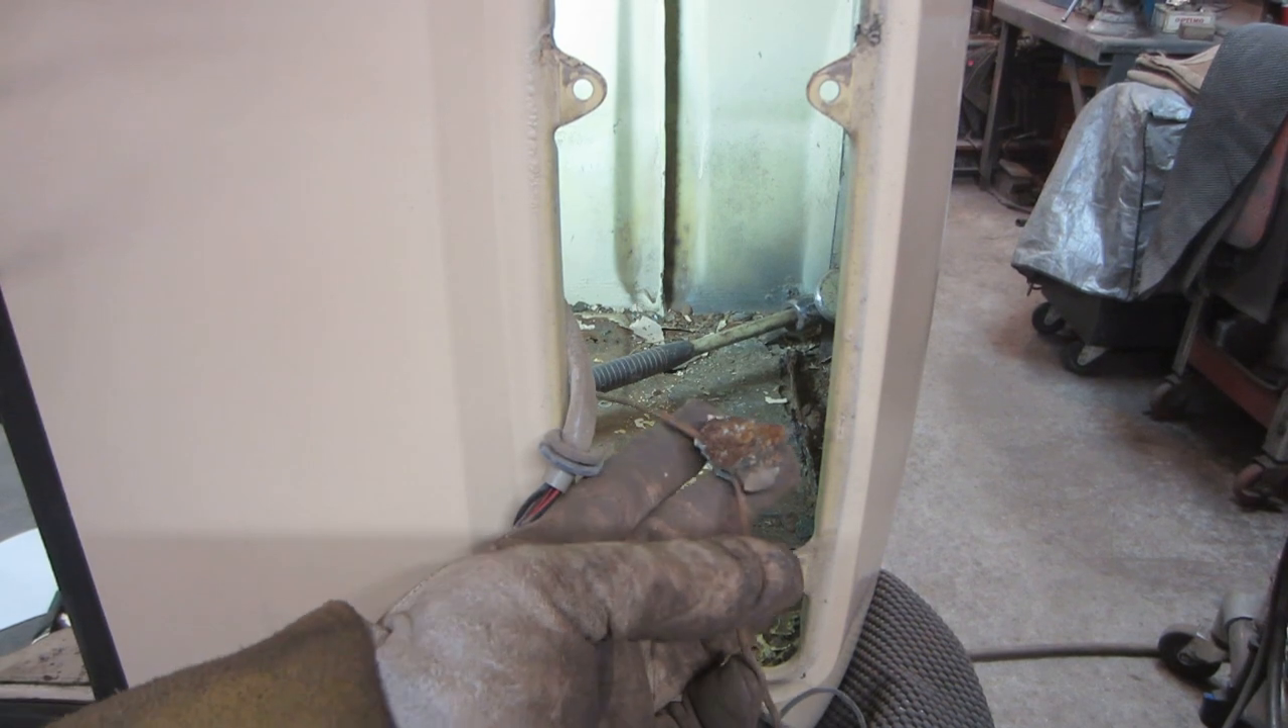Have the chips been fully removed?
No.